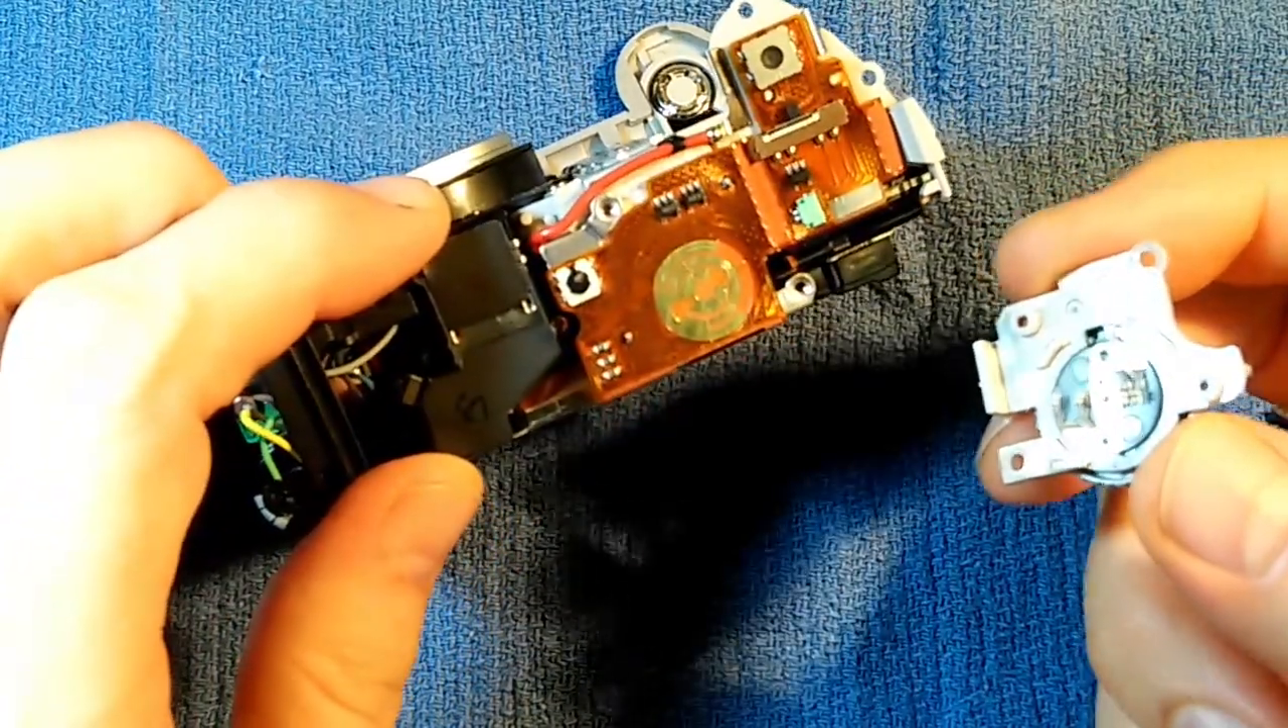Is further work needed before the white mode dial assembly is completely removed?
No.